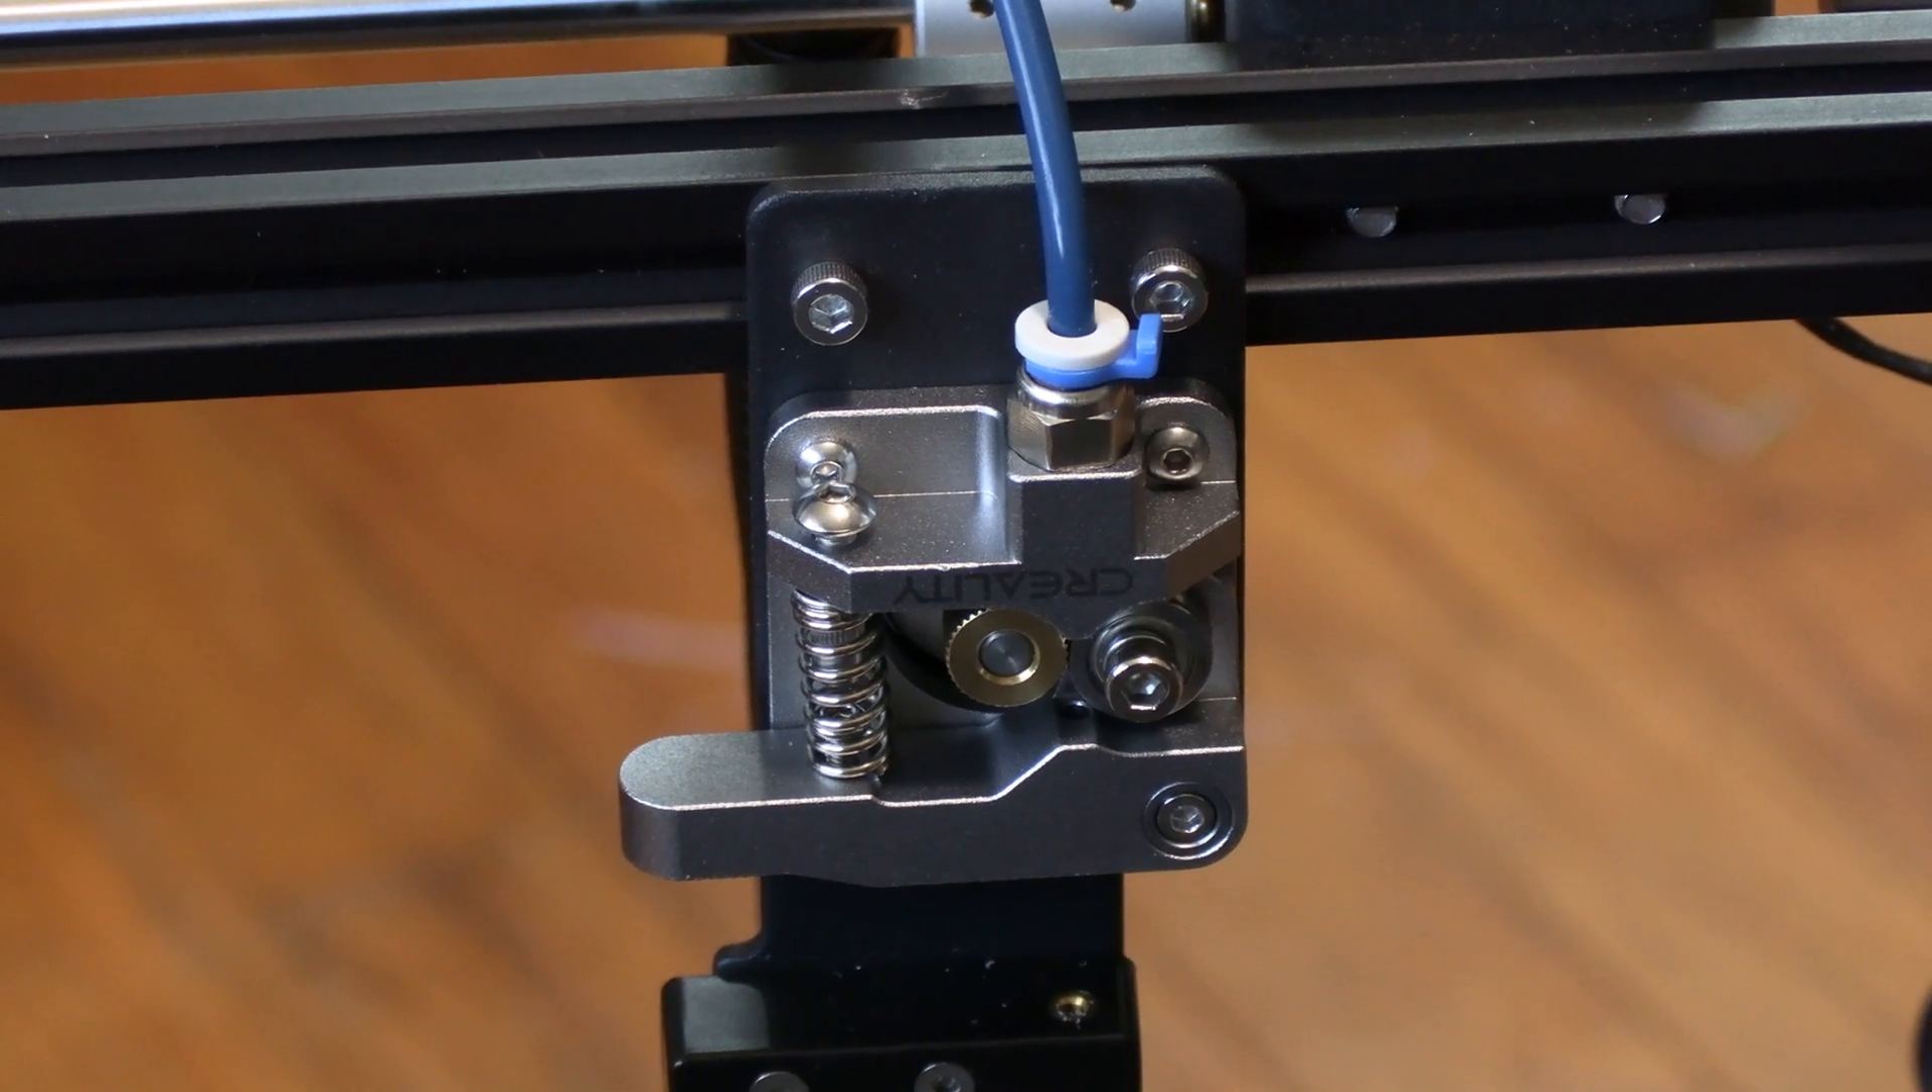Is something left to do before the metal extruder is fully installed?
No.